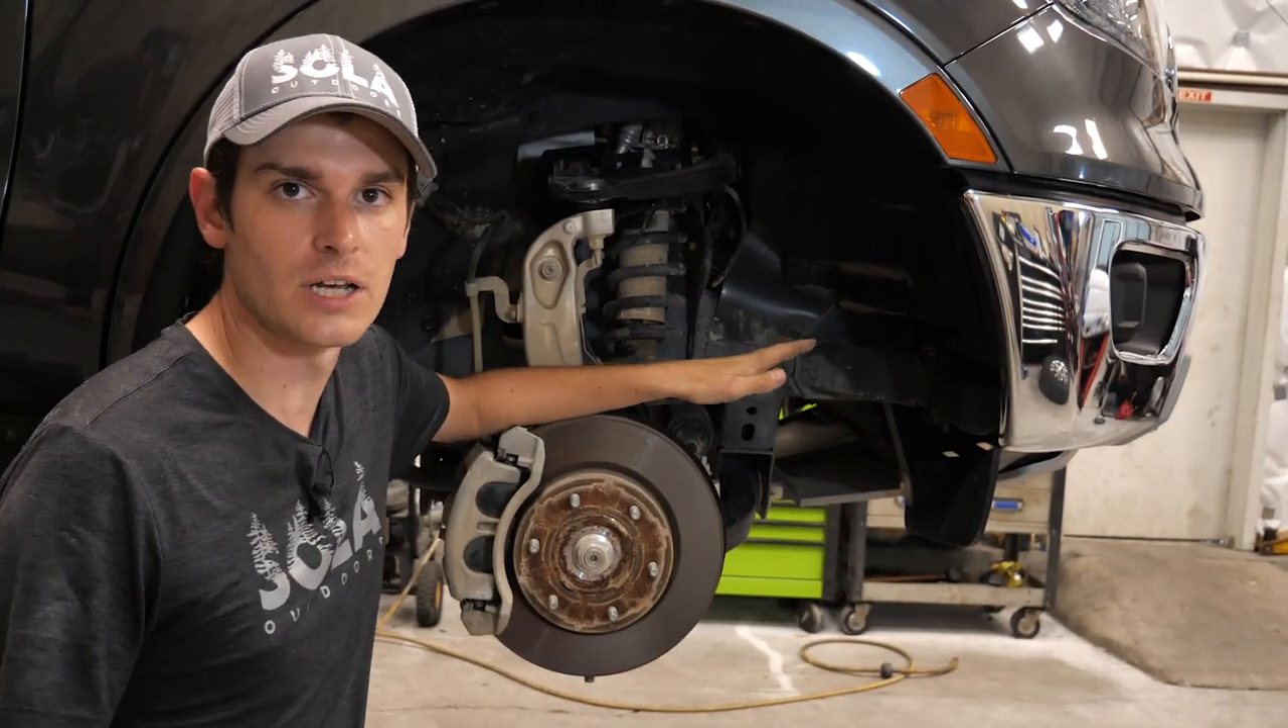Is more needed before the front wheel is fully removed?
No.